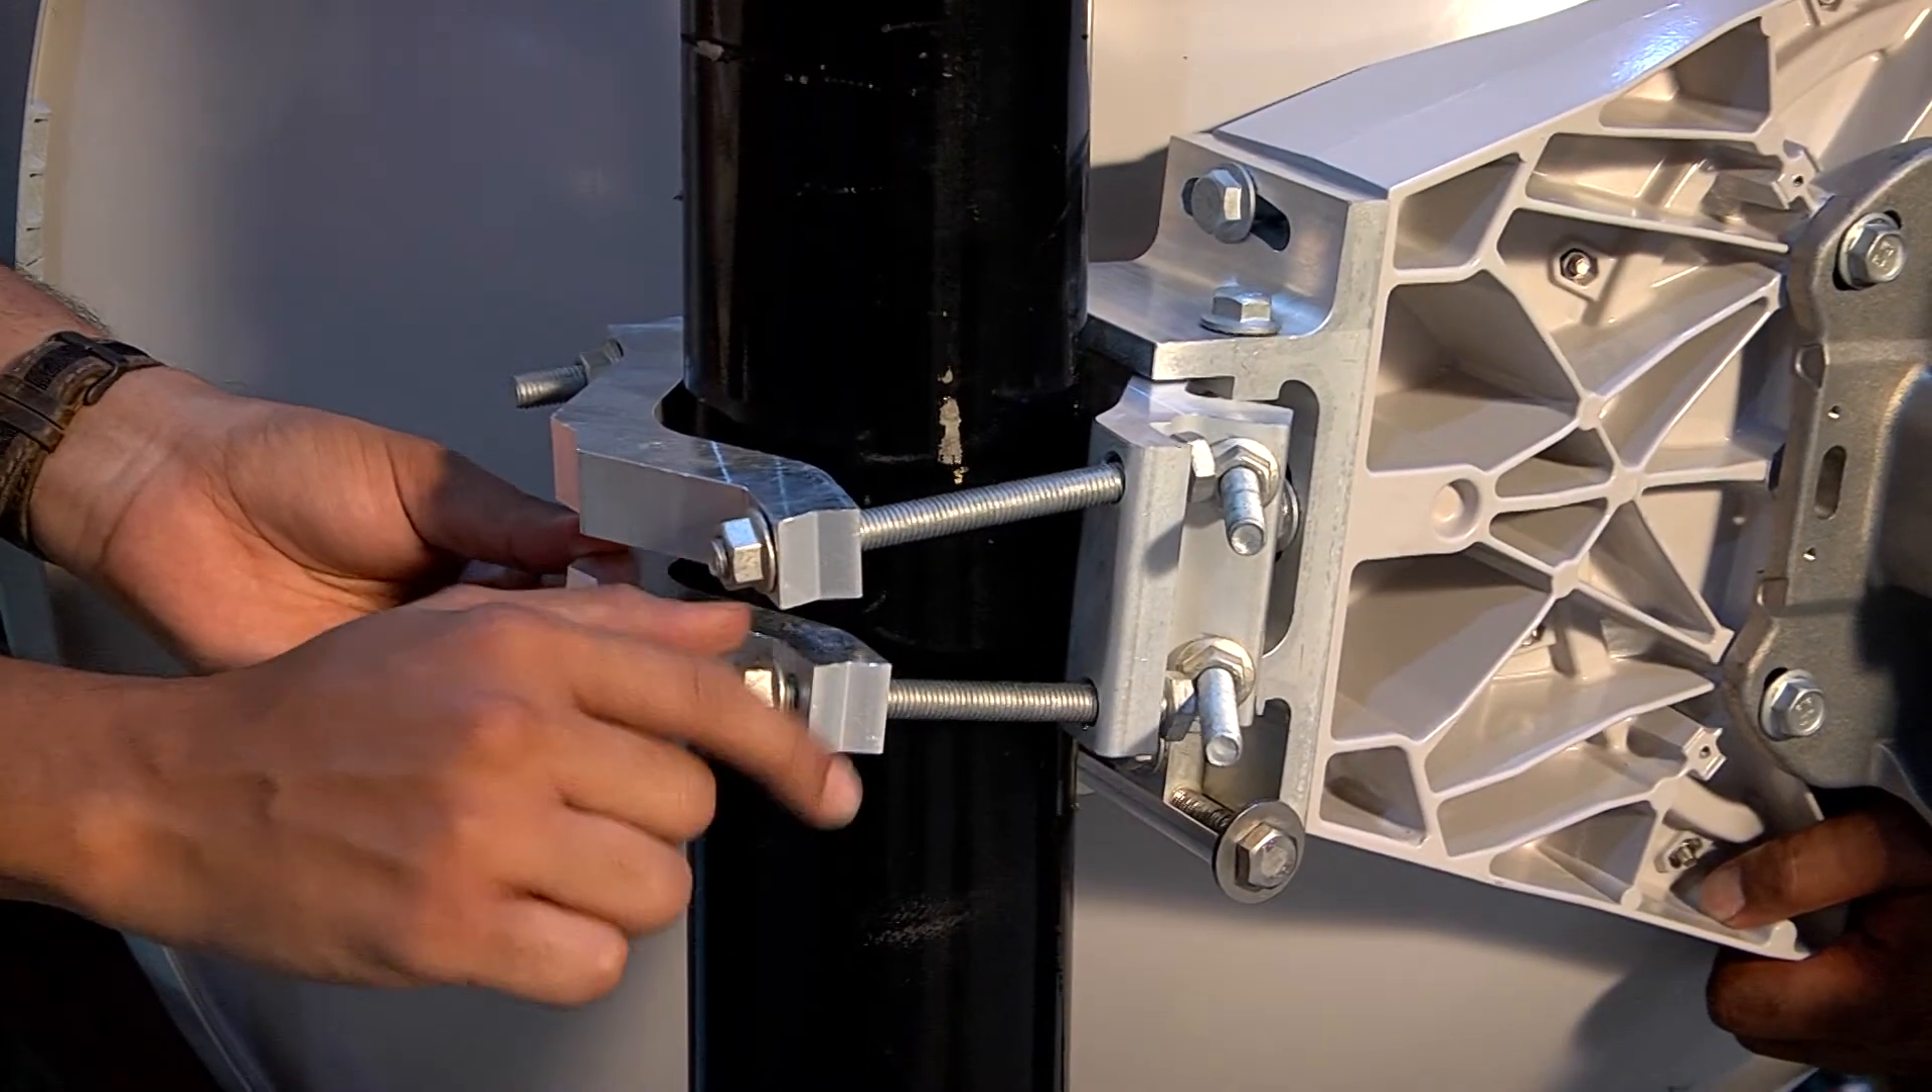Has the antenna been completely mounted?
No.